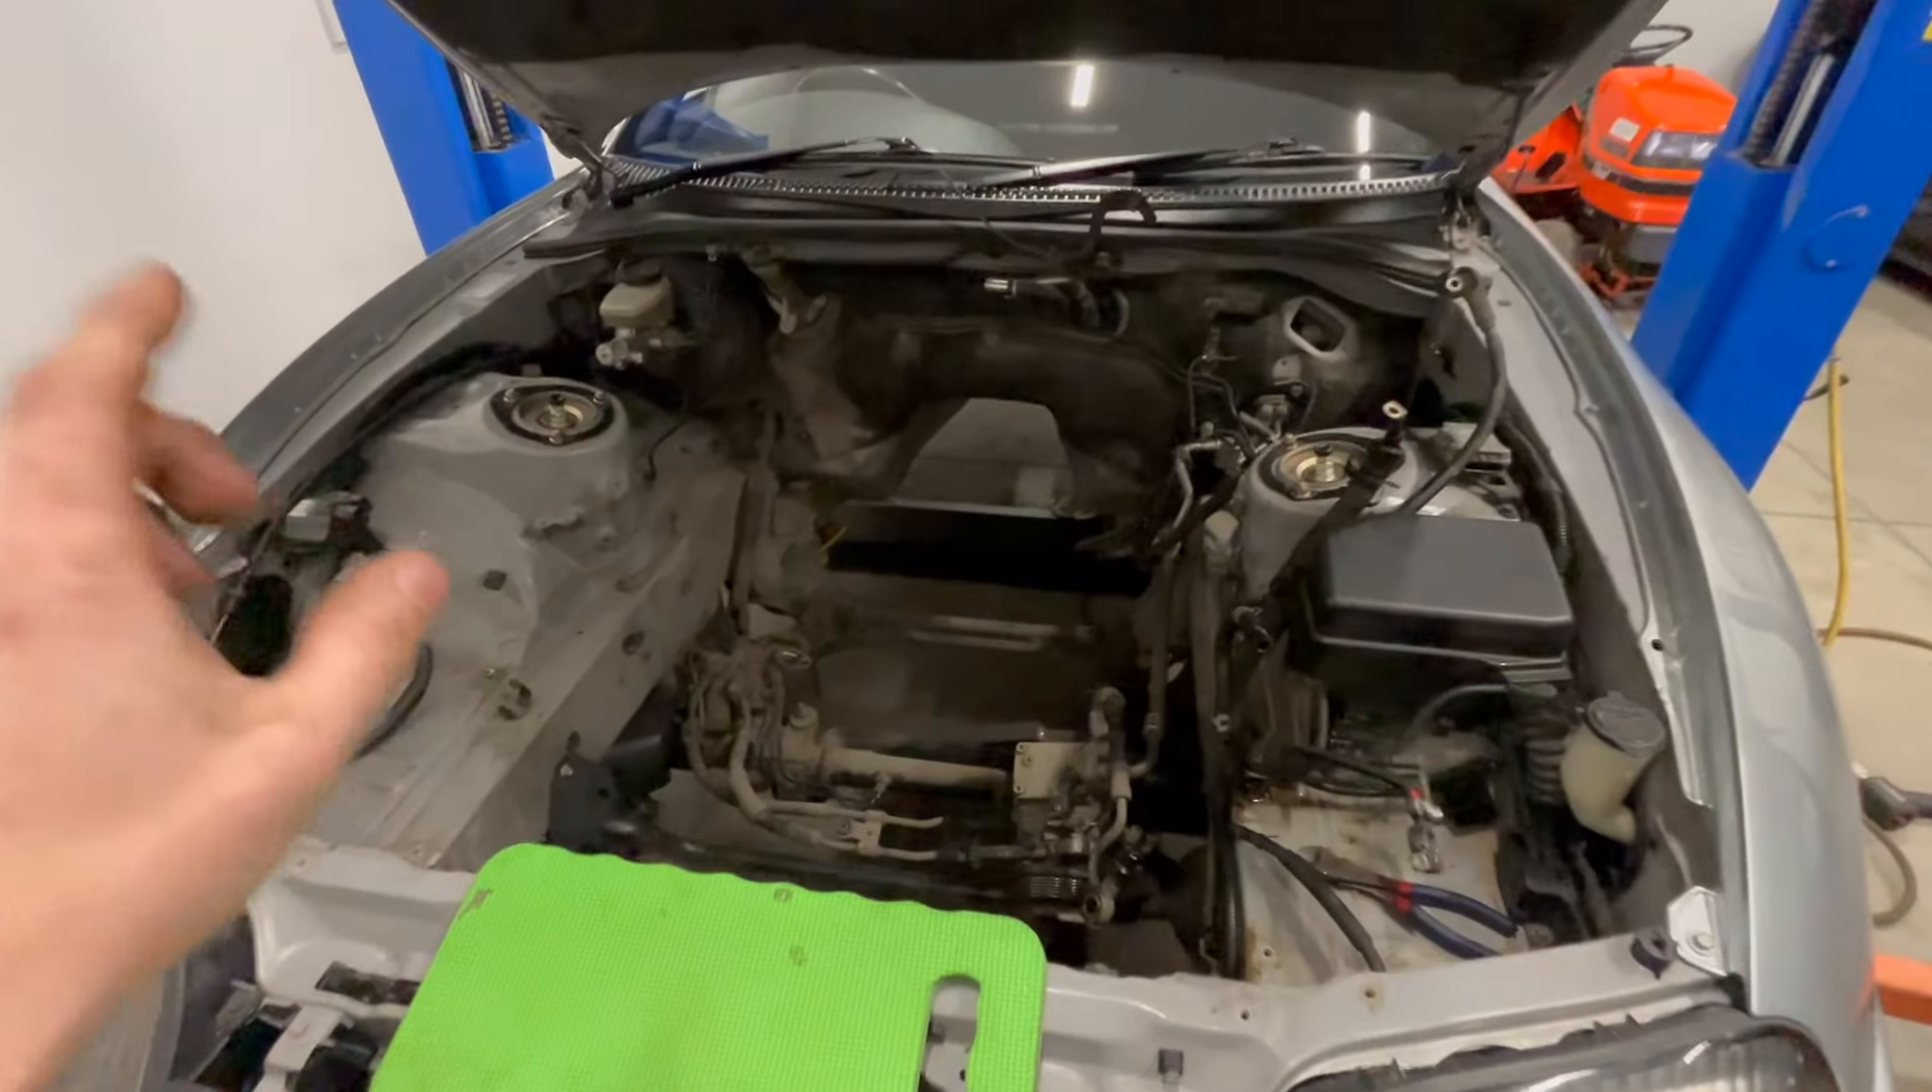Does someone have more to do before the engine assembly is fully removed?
No.